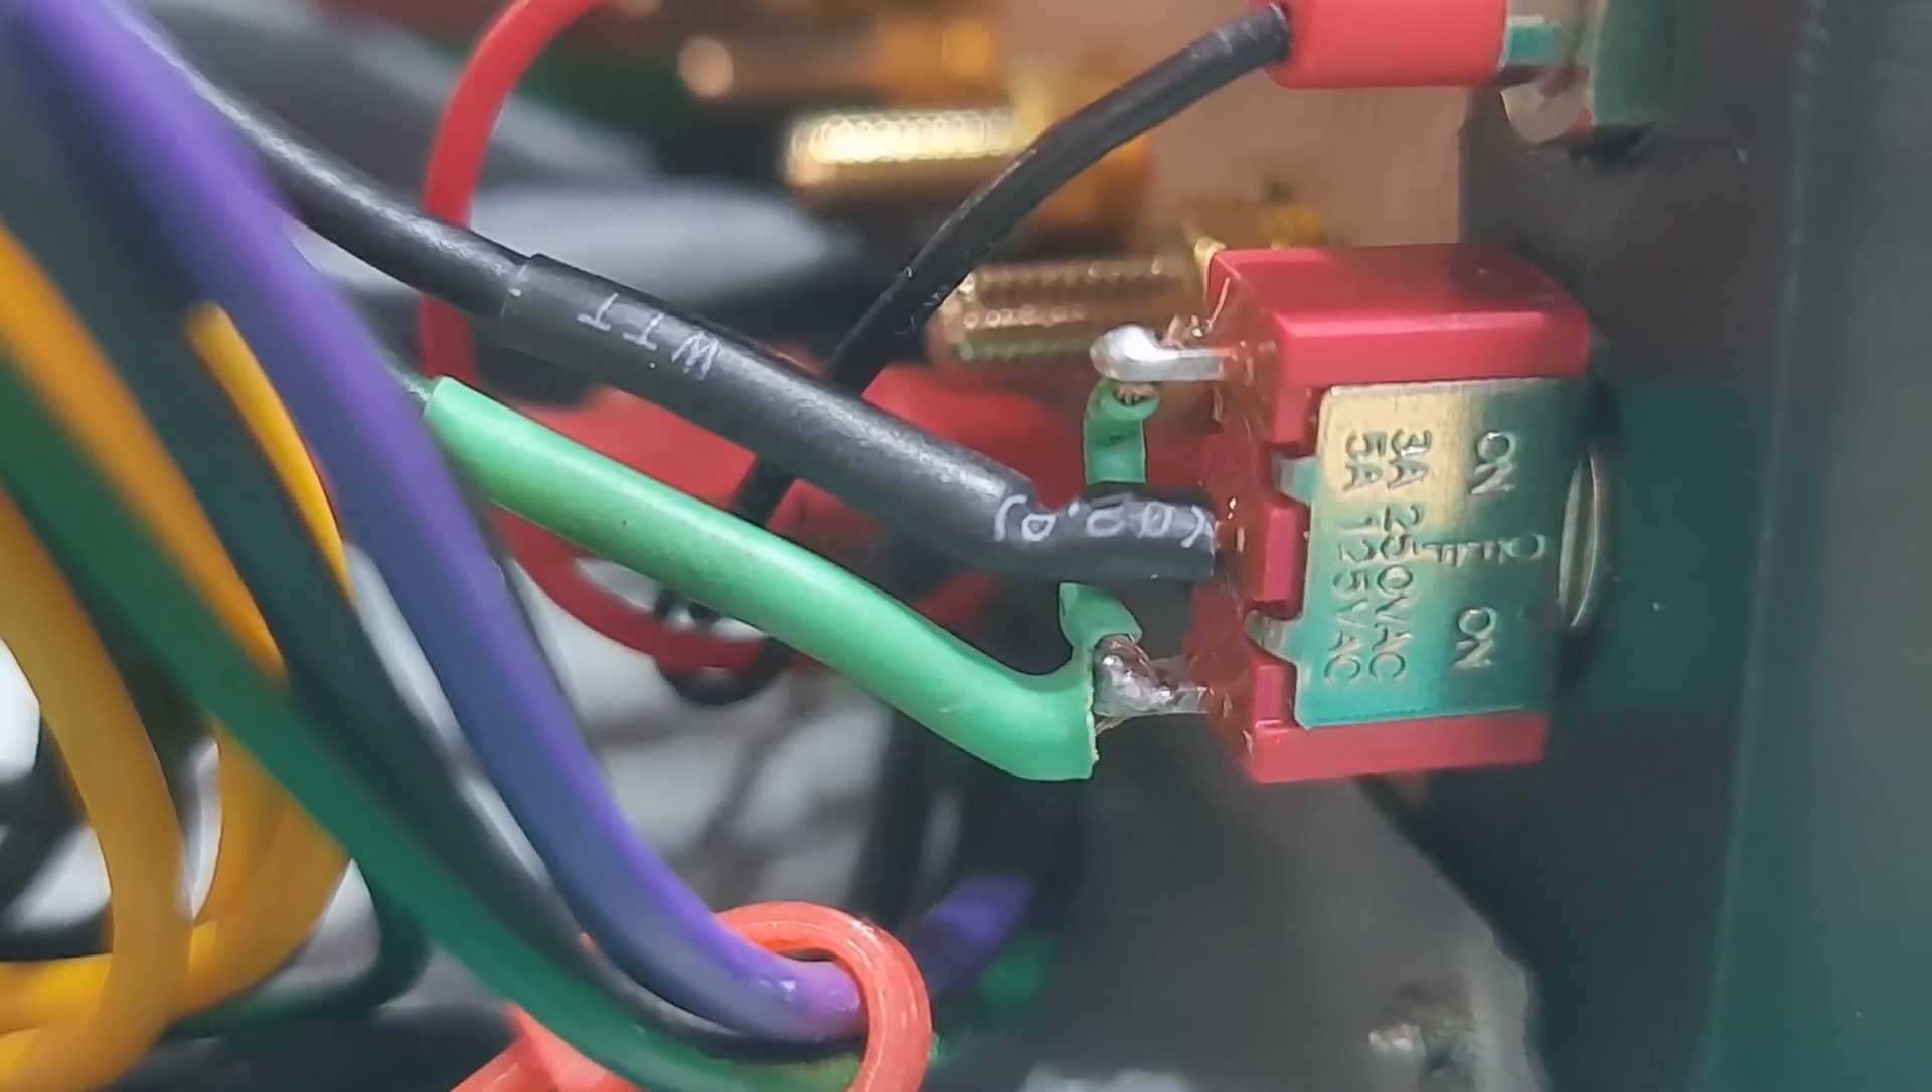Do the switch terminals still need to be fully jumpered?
No.